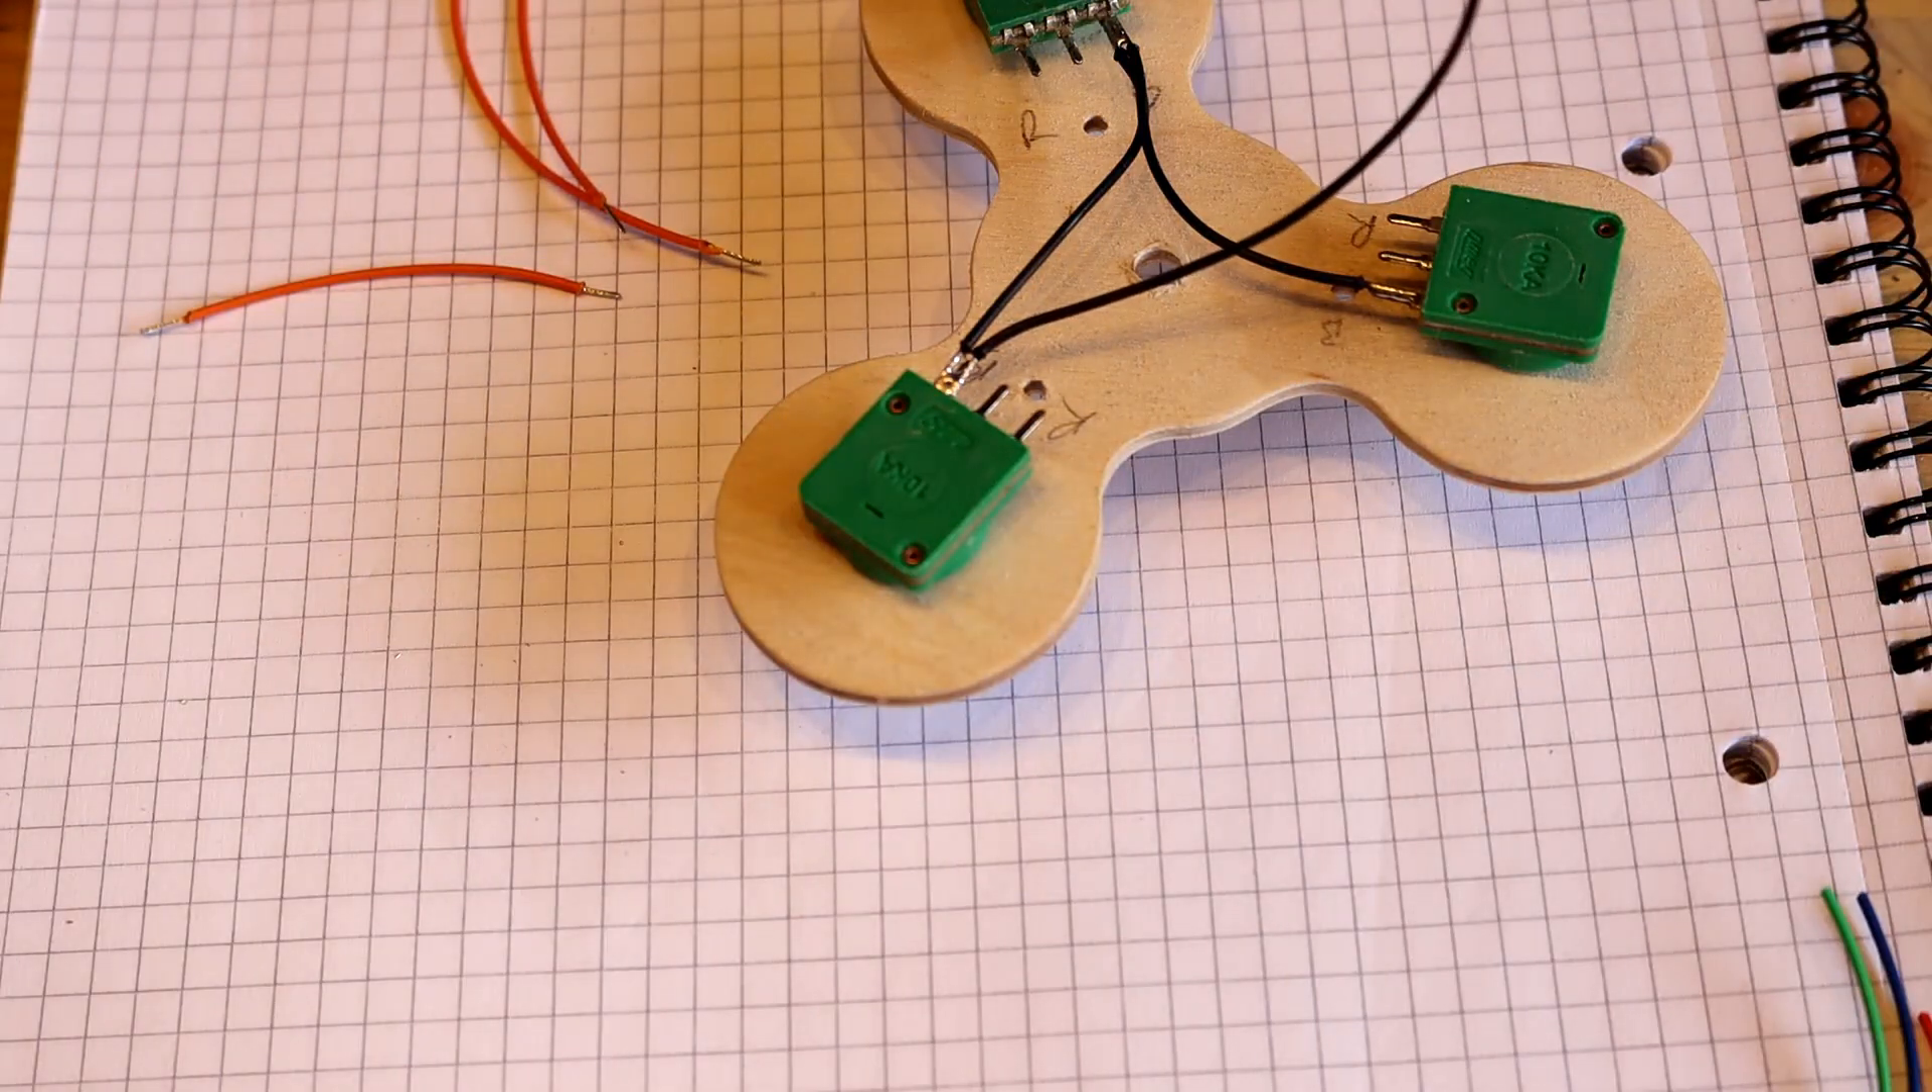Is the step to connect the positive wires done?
No.